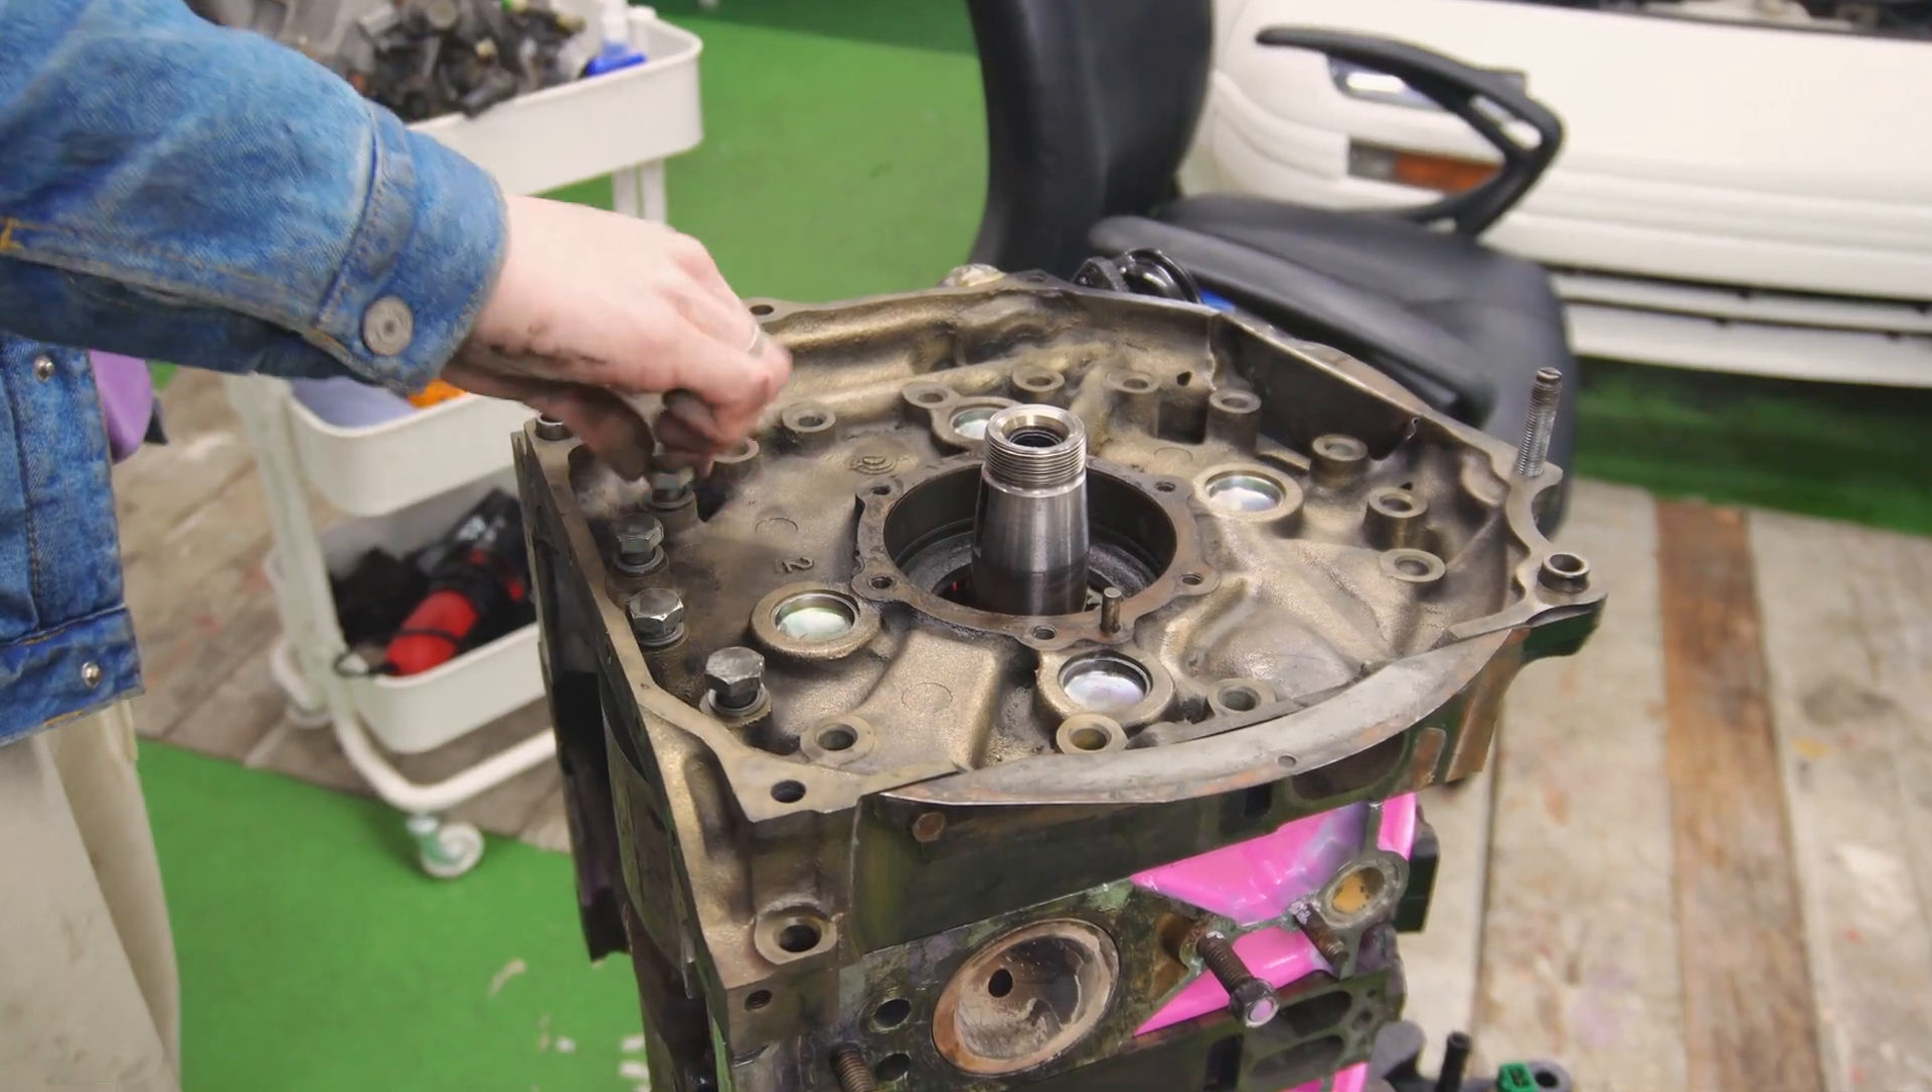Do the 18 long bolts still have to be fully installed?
Yes.